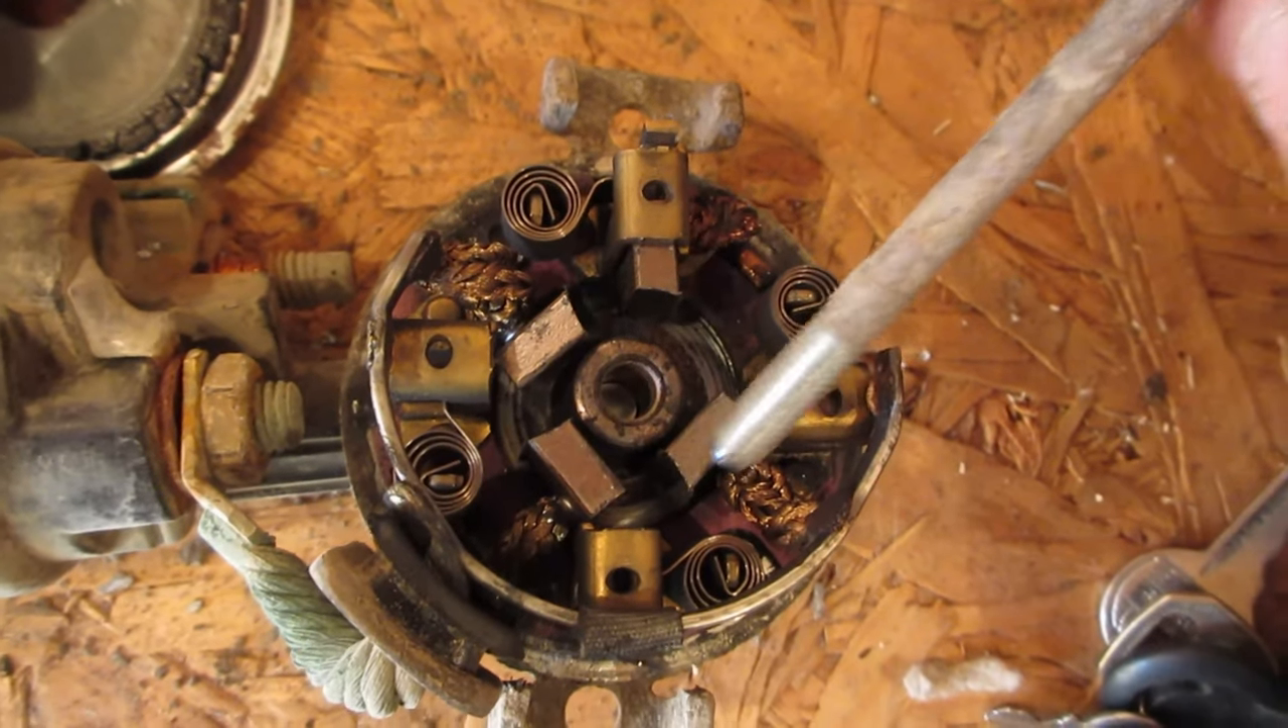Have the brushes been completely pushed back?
No.